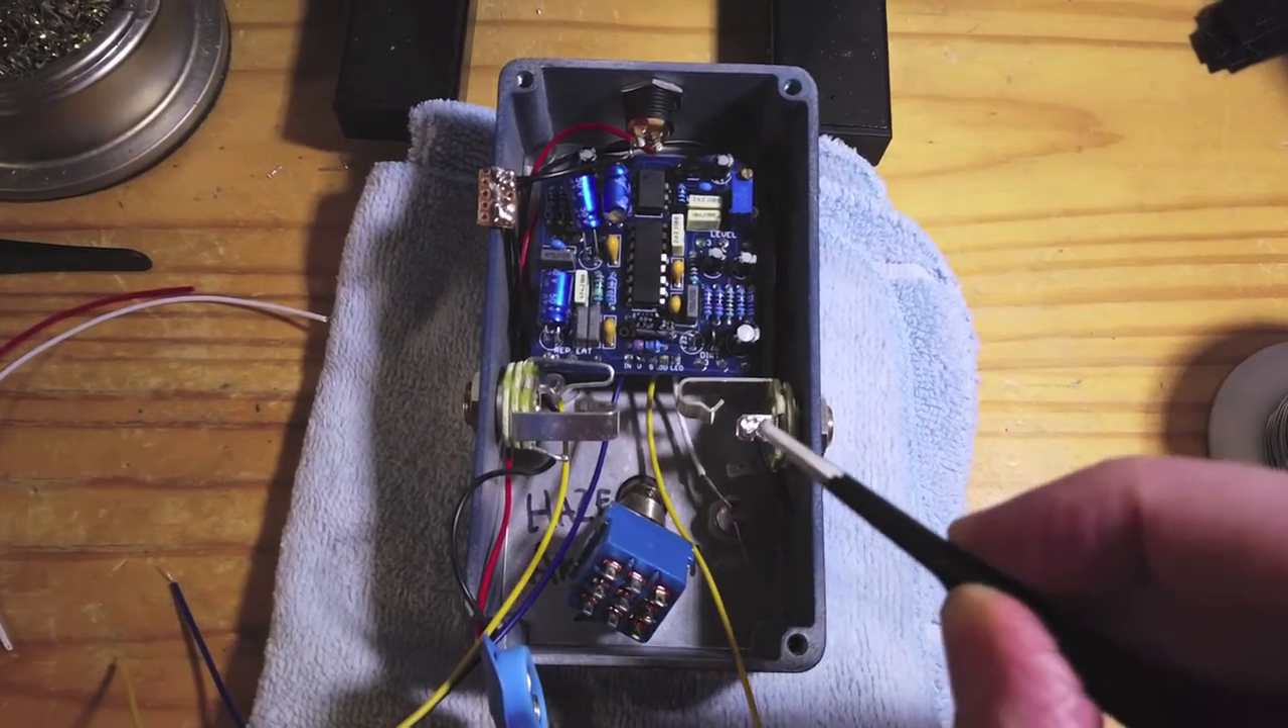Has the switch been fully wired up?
No.